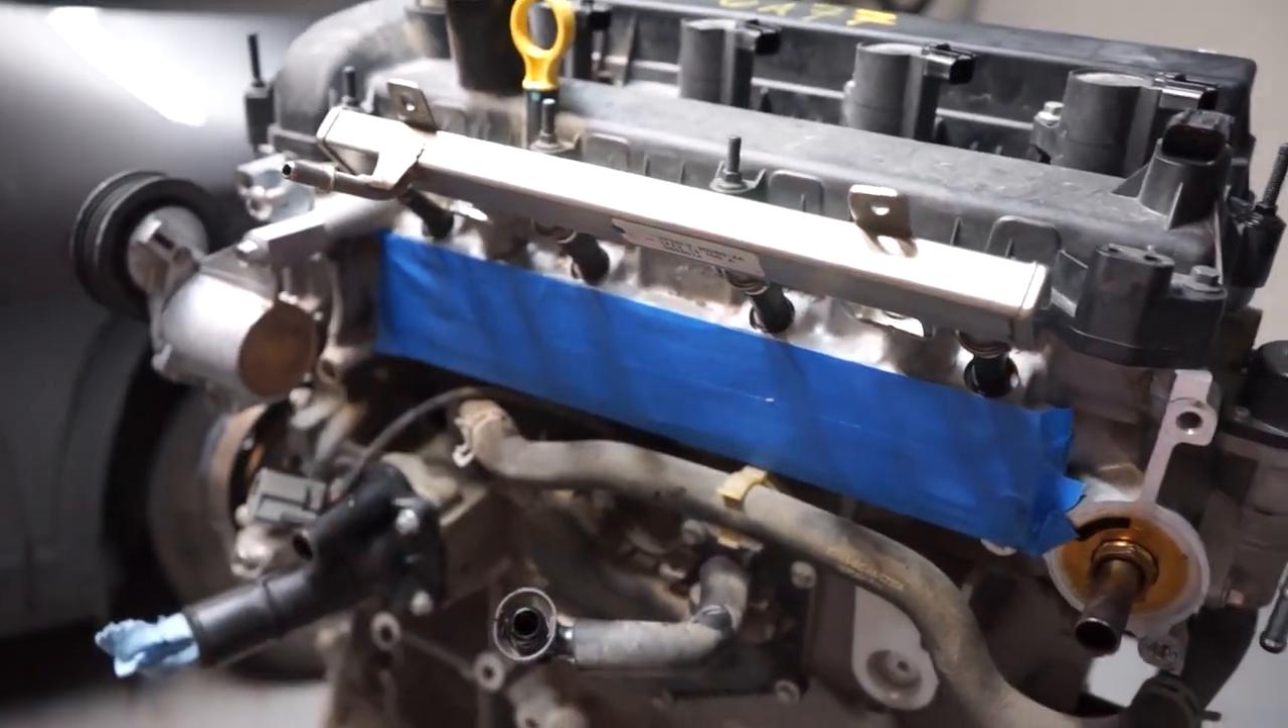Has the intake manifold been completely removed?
Yes.